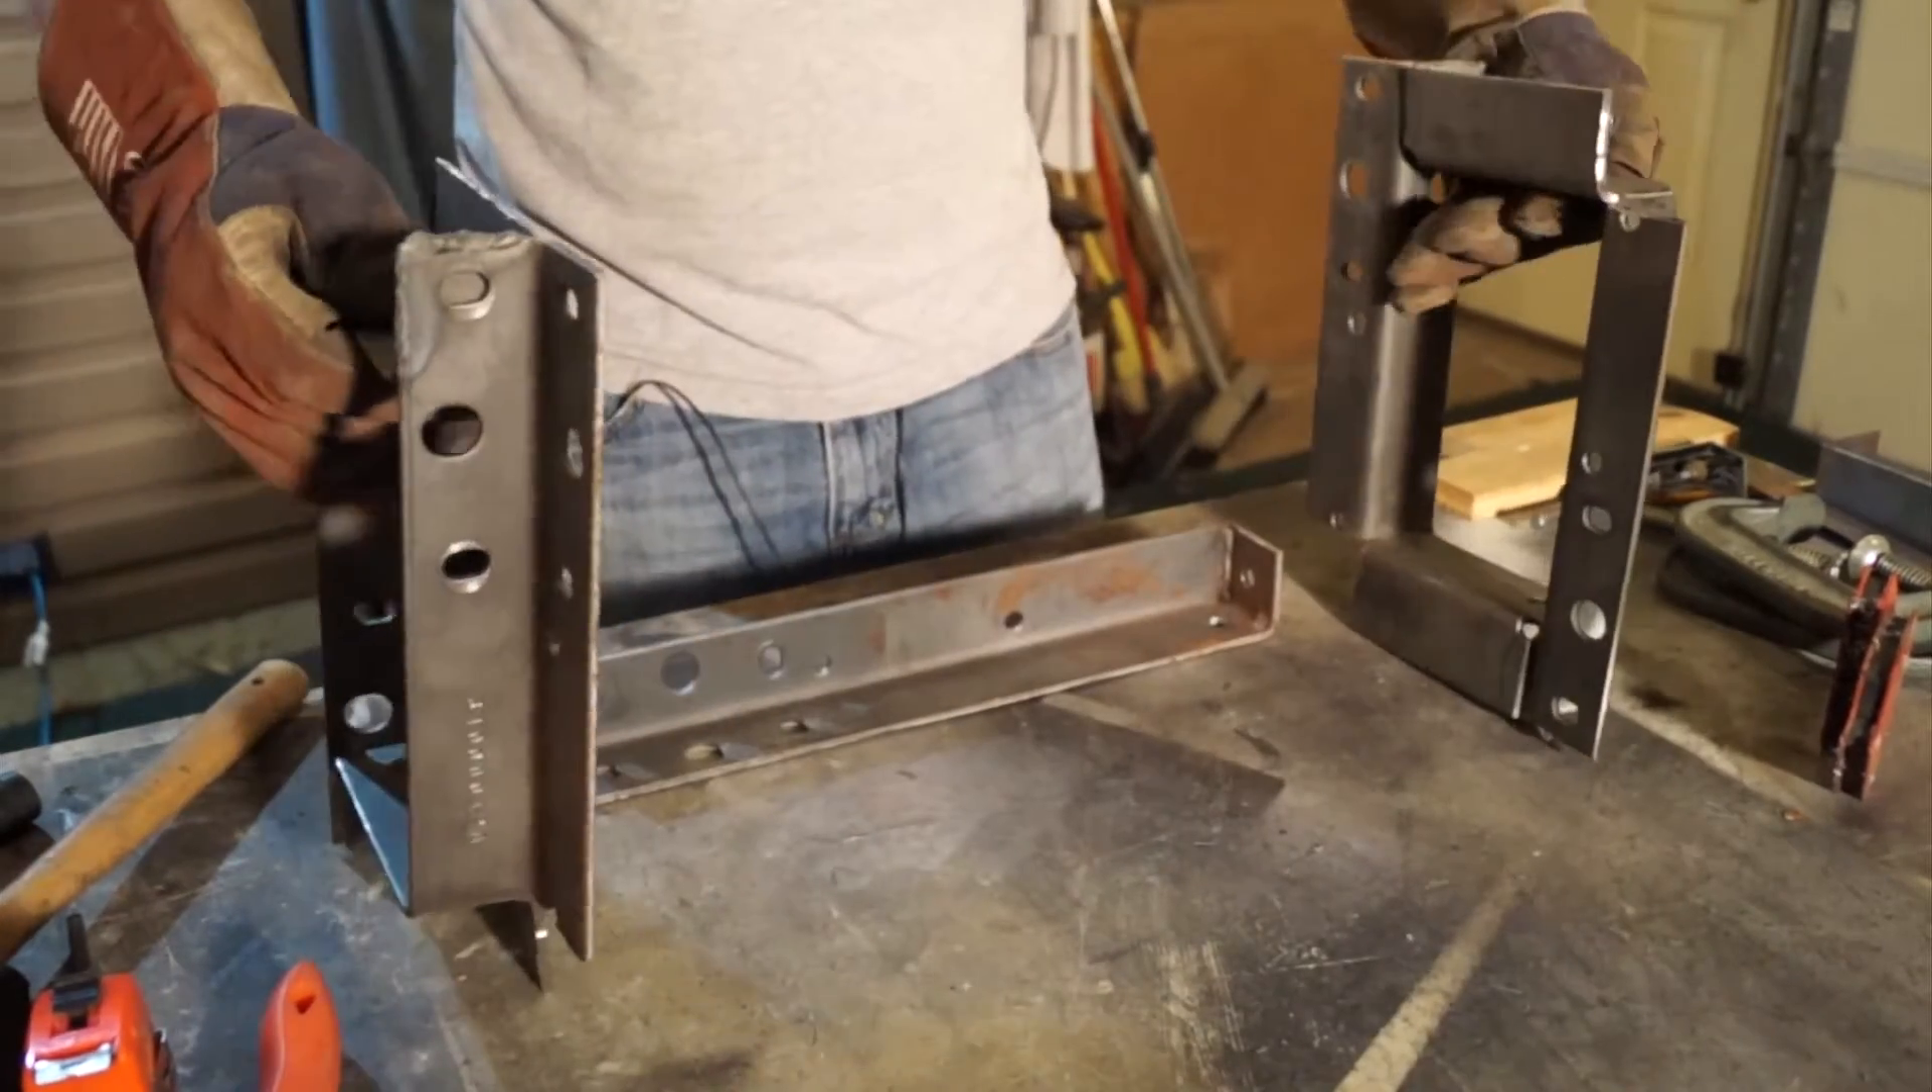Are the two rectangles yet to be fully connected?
Yes.